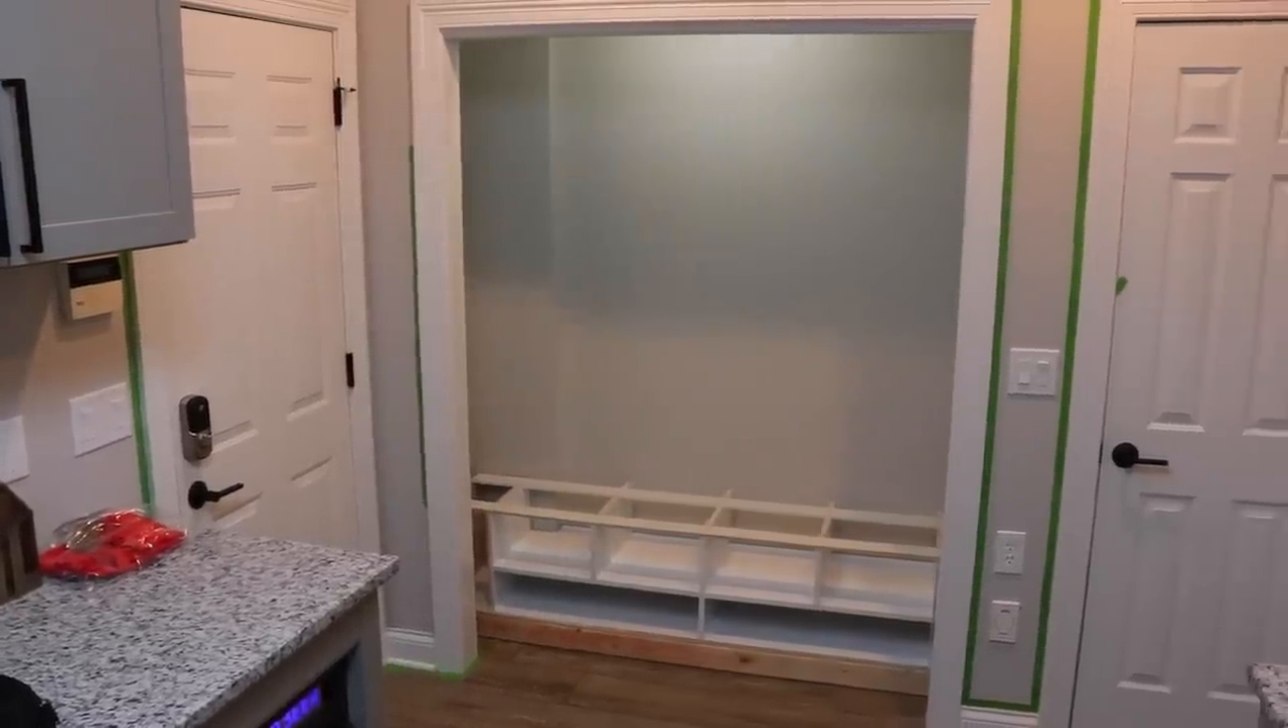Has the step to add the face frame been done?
No.